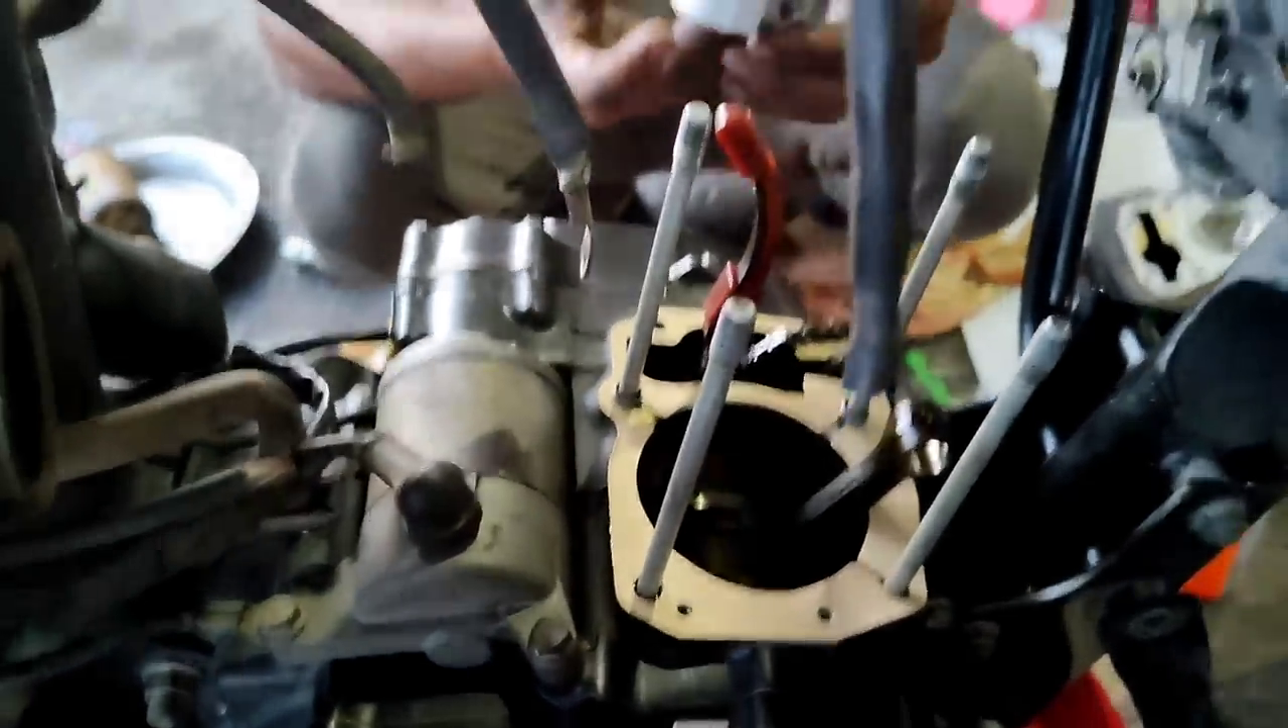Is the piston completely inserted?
No.